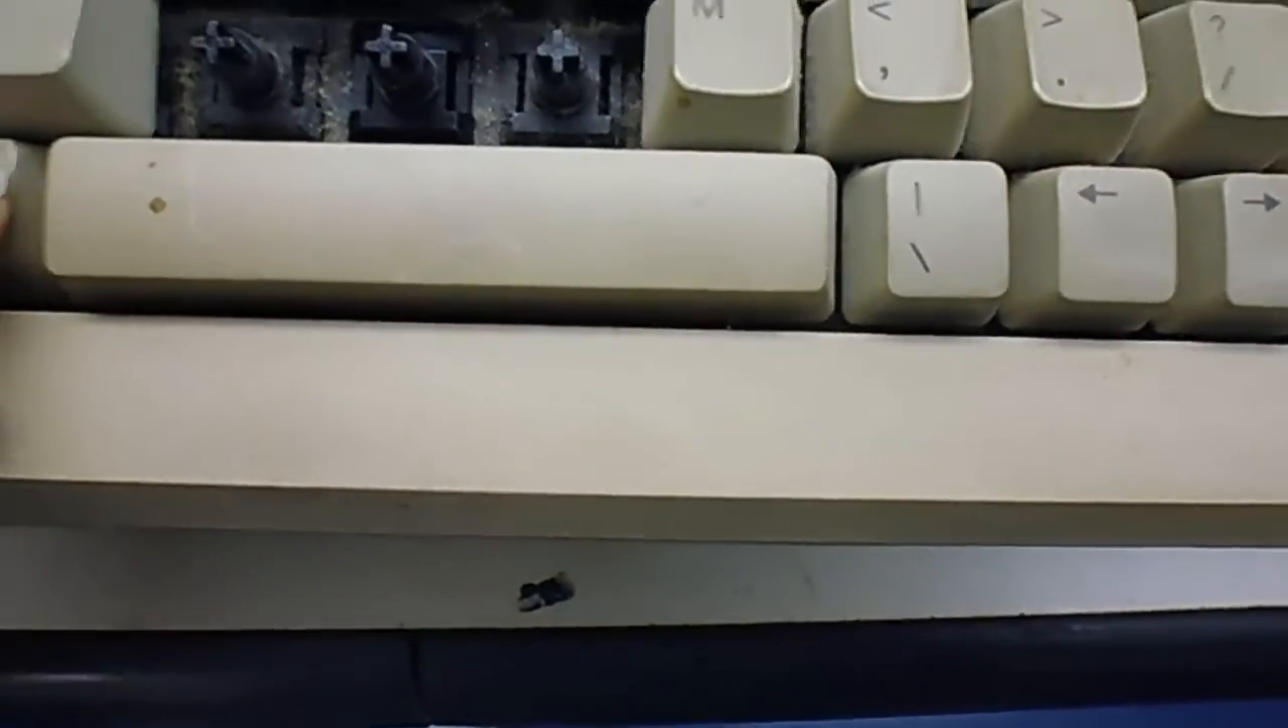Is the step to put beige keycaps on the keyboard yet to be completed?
Yes.